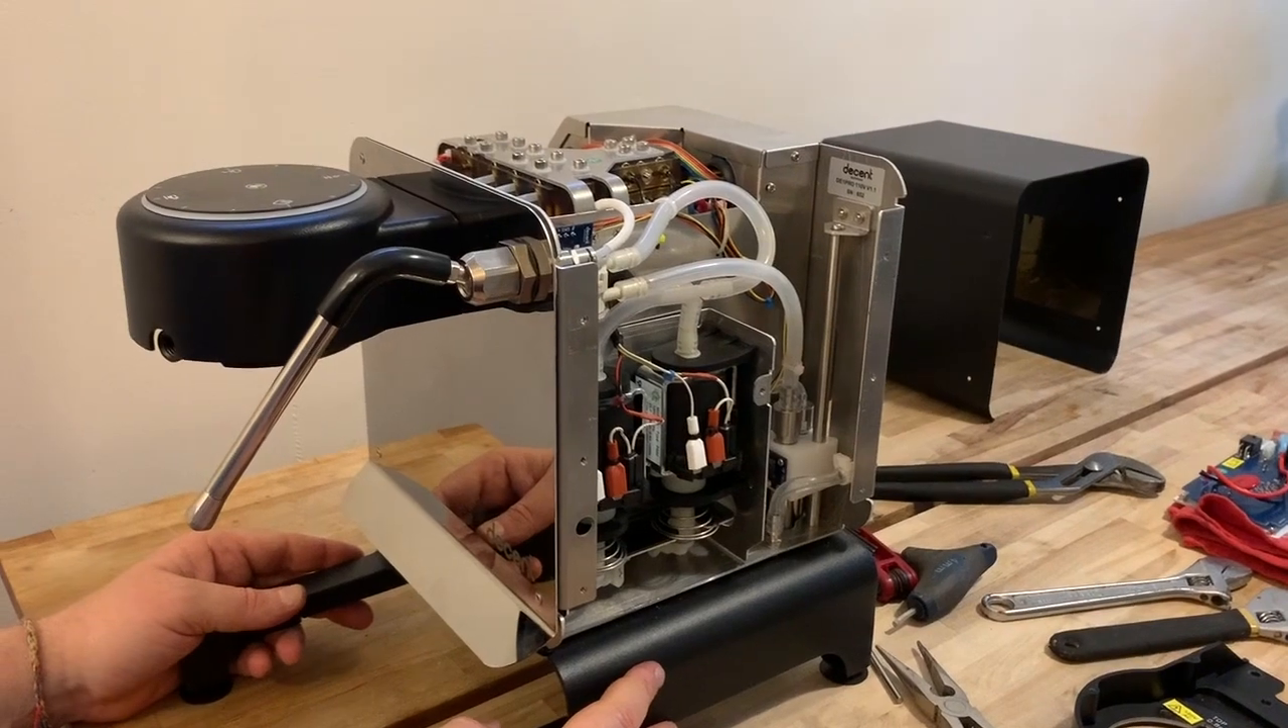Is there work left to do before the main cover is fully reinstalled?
Yes.